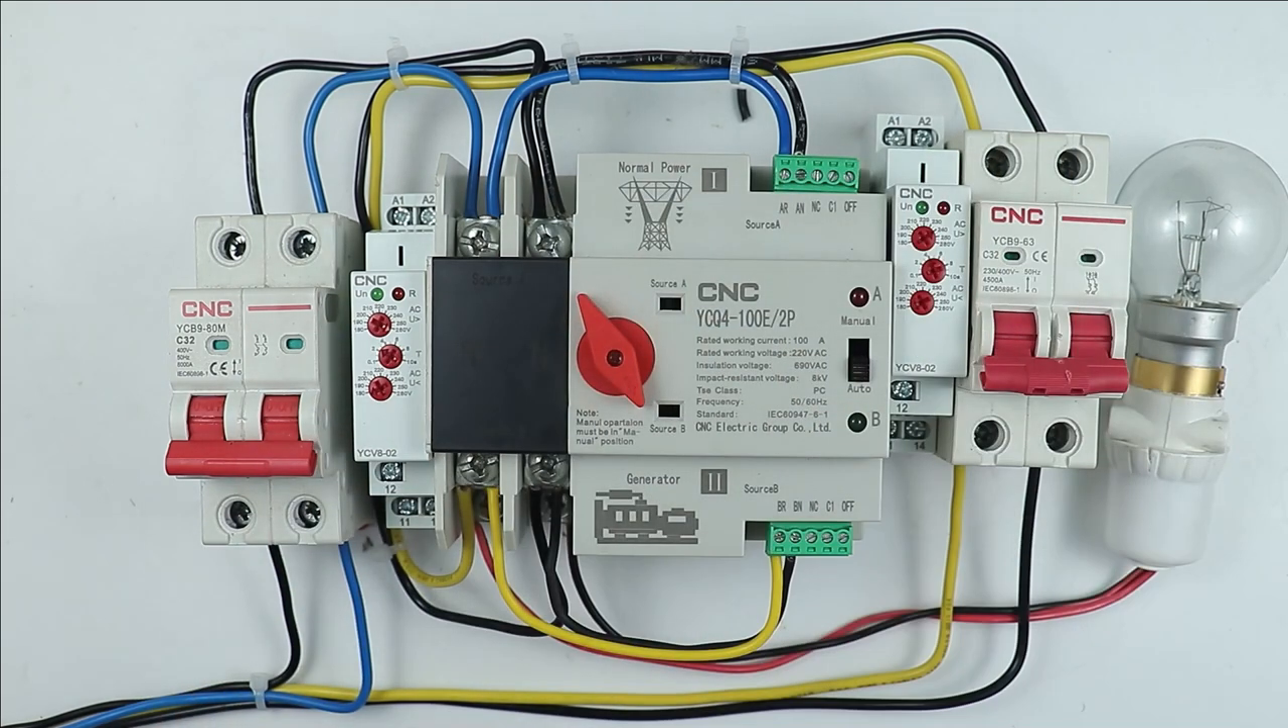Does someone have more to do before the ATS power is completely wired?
No.